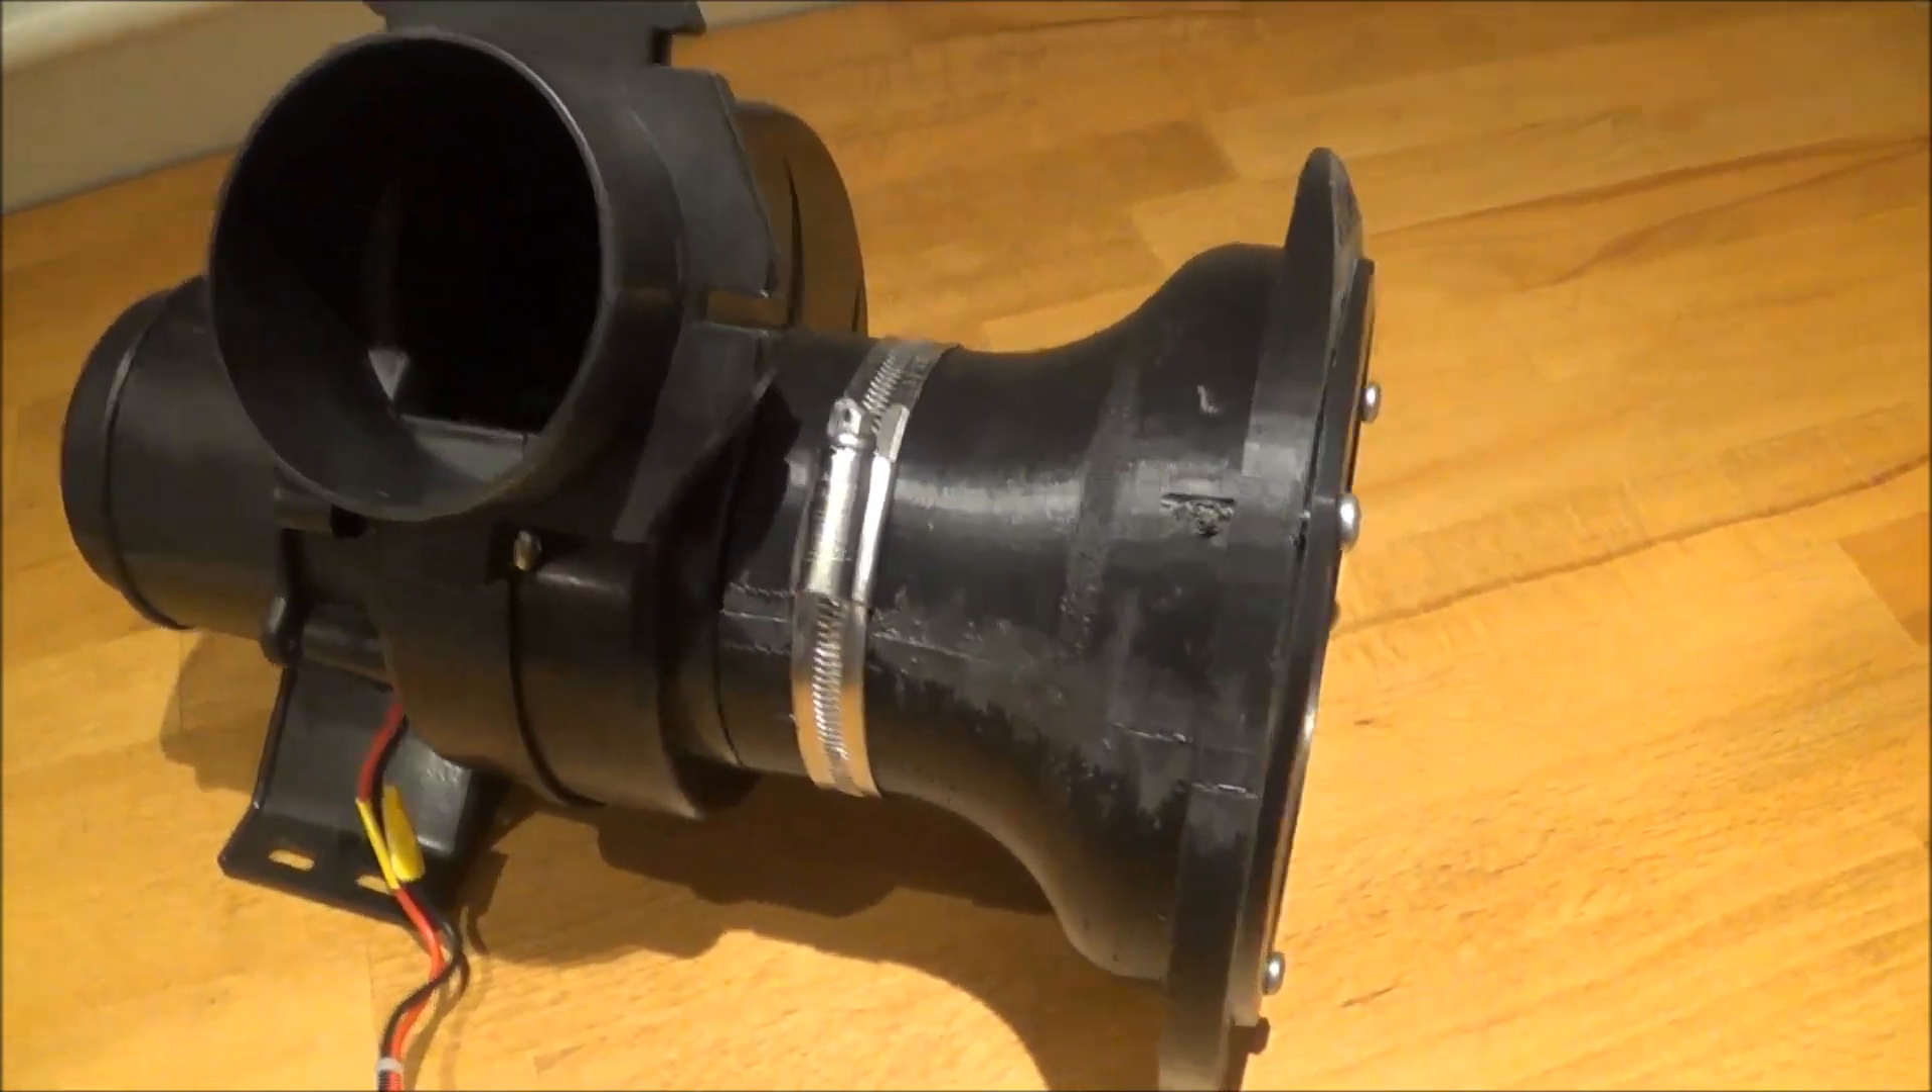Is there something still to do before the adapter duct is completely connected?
No.